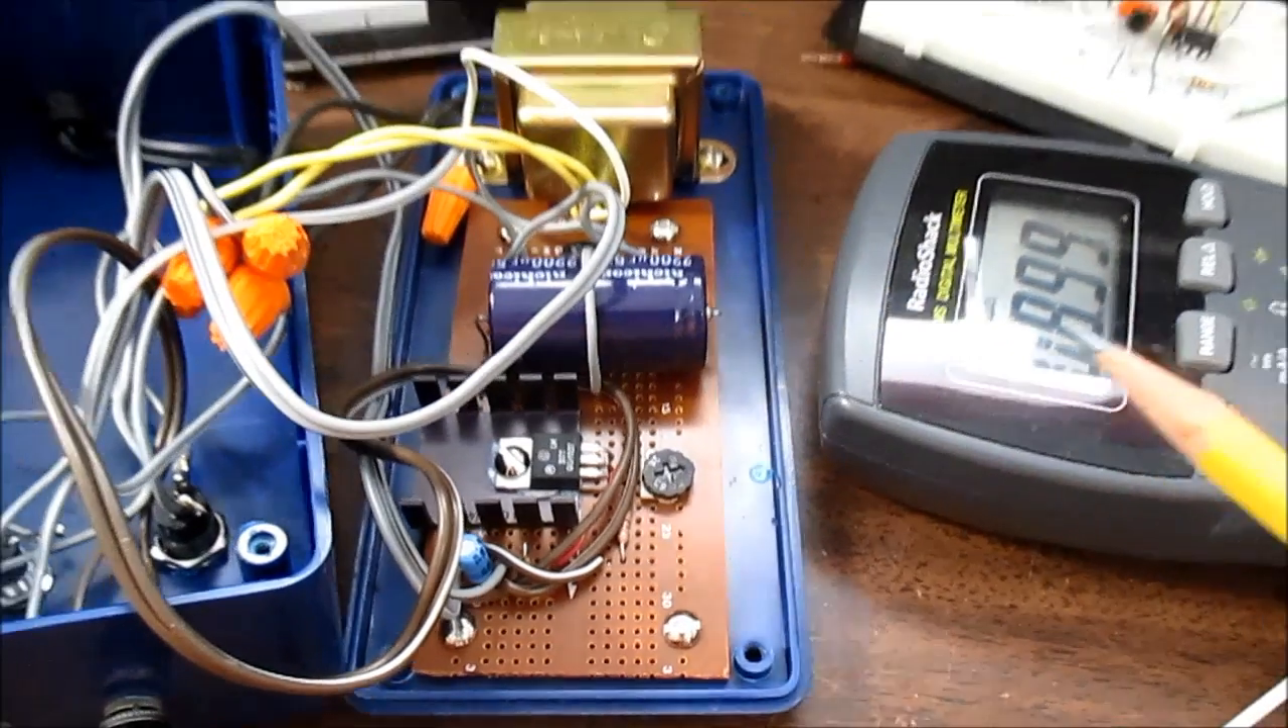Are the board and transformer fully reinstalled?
Yes.